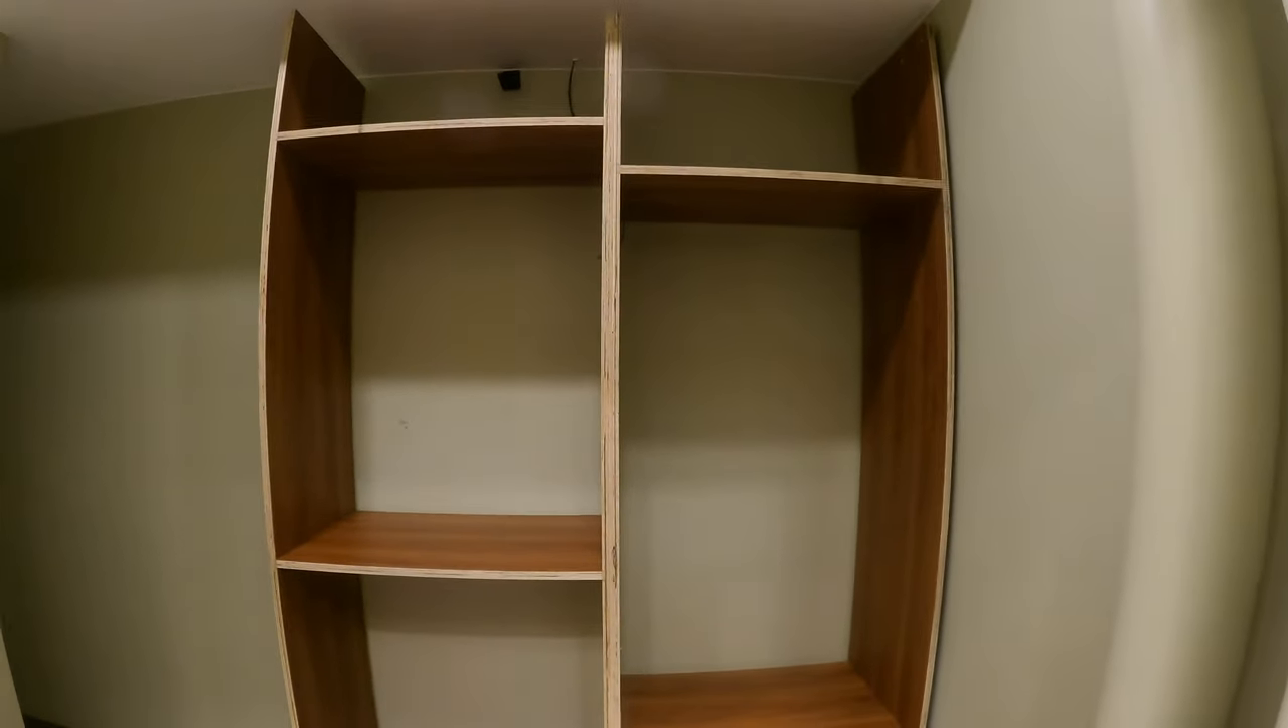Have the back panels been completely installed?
No.